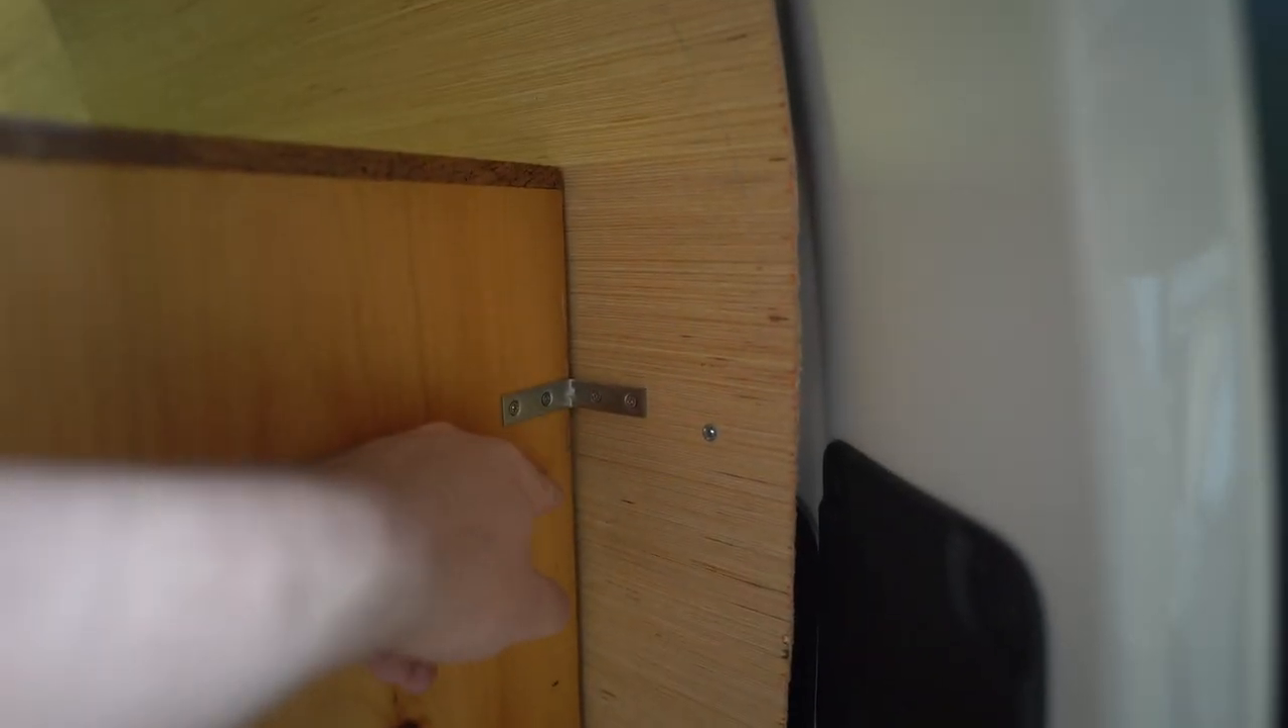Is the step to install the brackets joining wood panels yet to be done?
No.